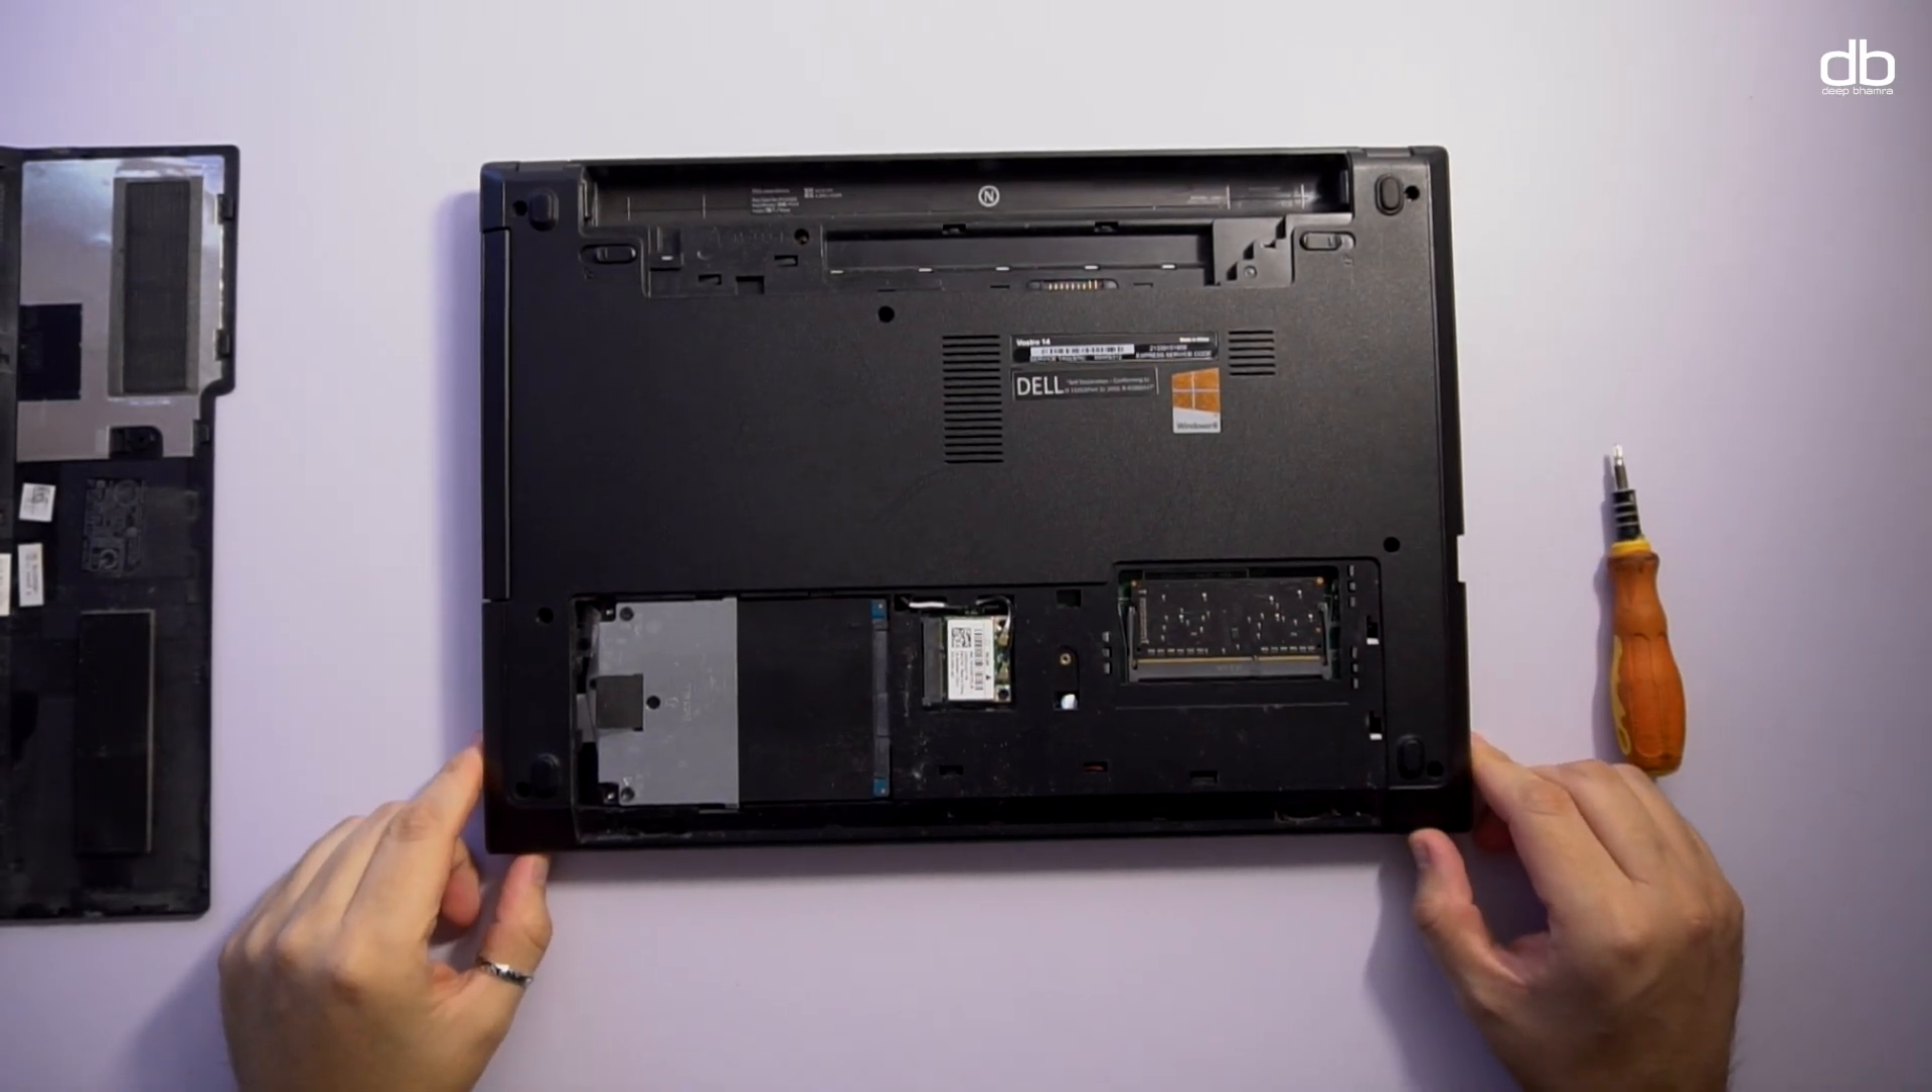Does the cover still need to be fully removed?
No.